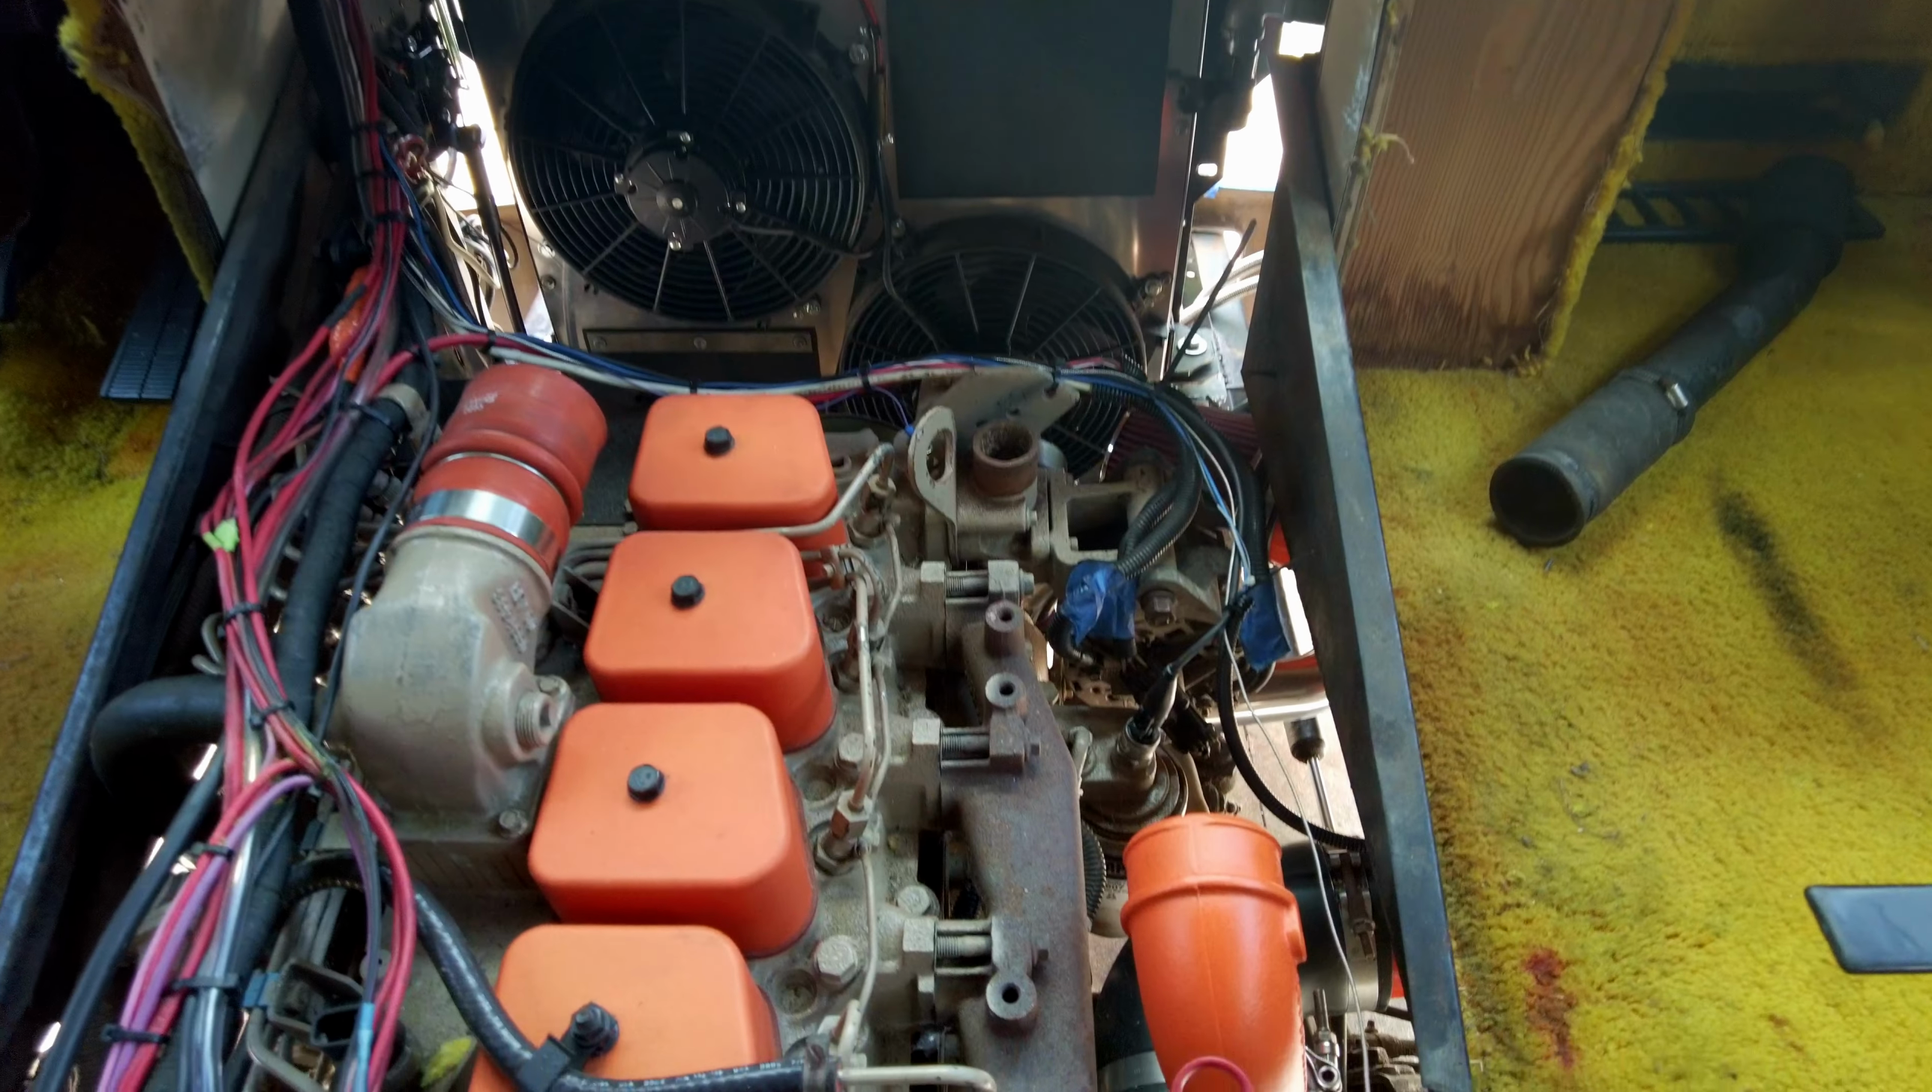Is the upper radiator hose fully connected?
No.